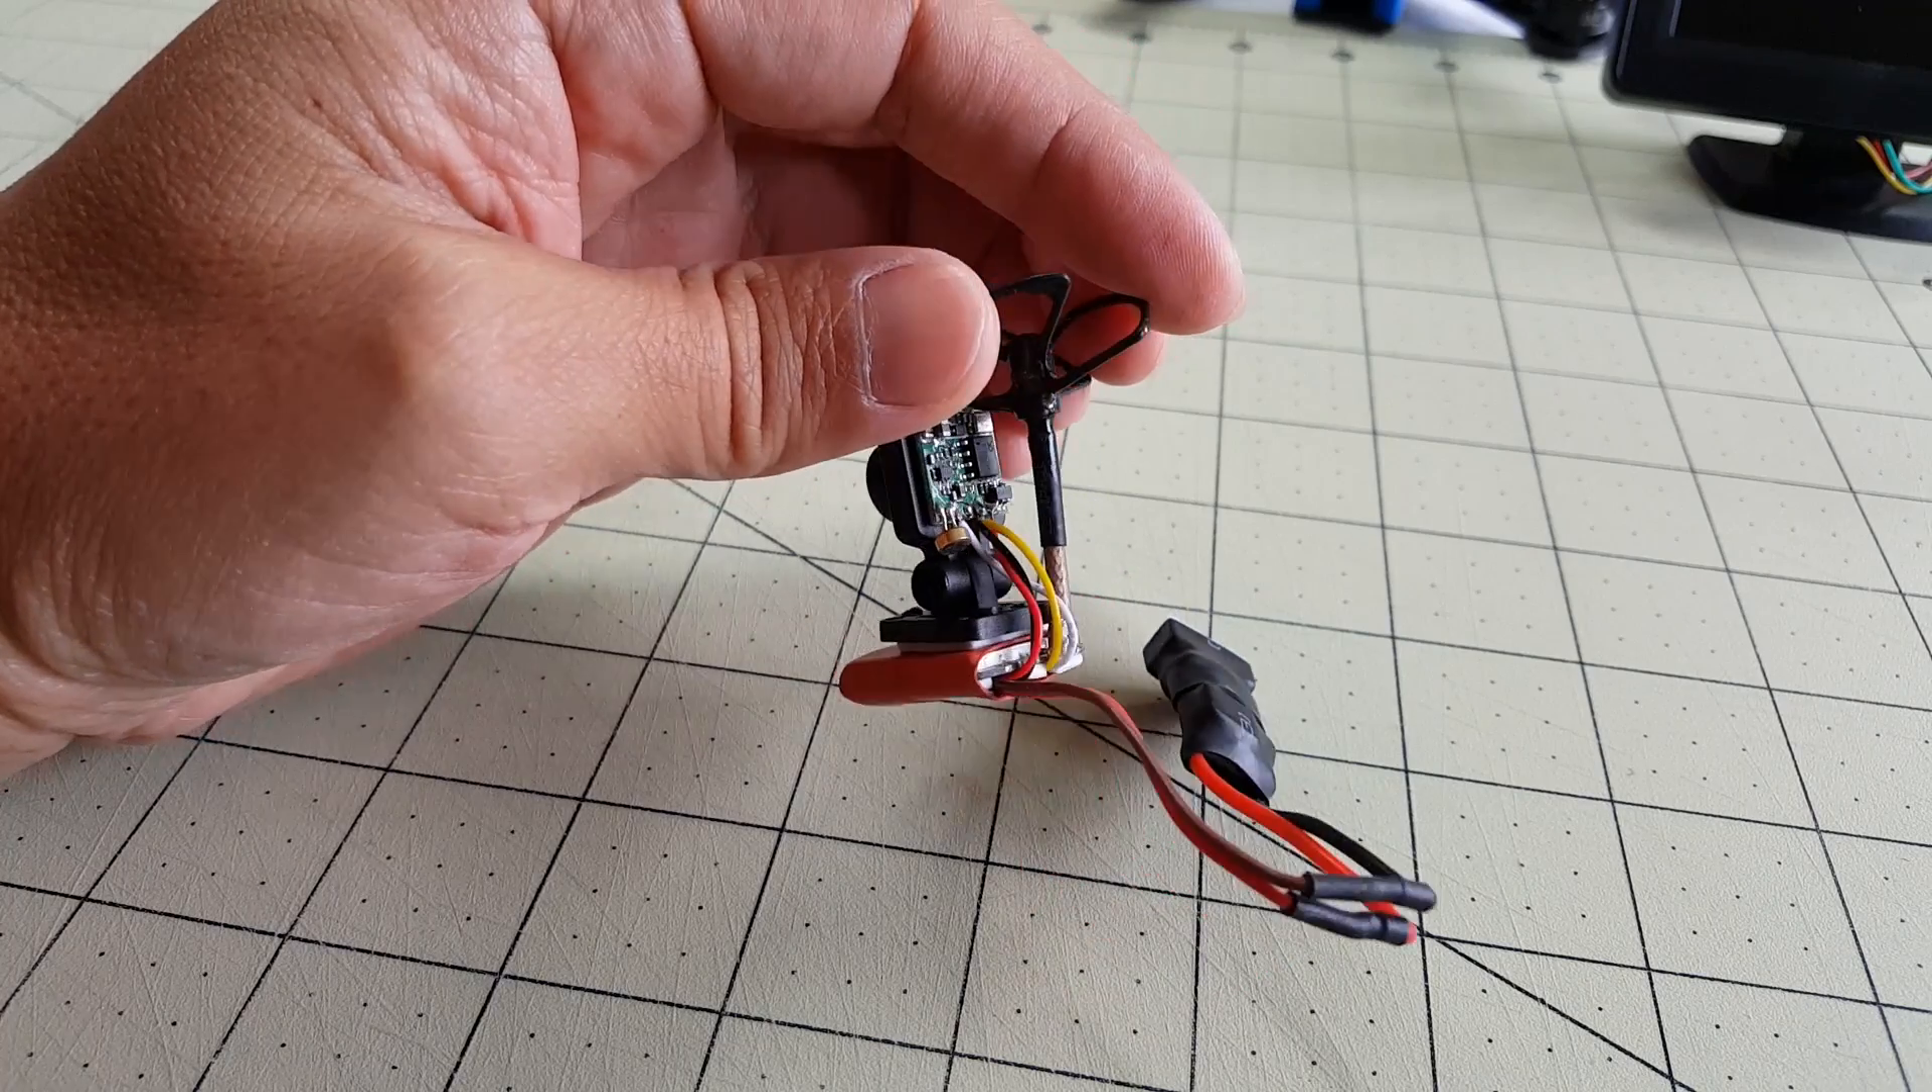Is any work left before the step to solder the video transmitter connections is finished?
No.